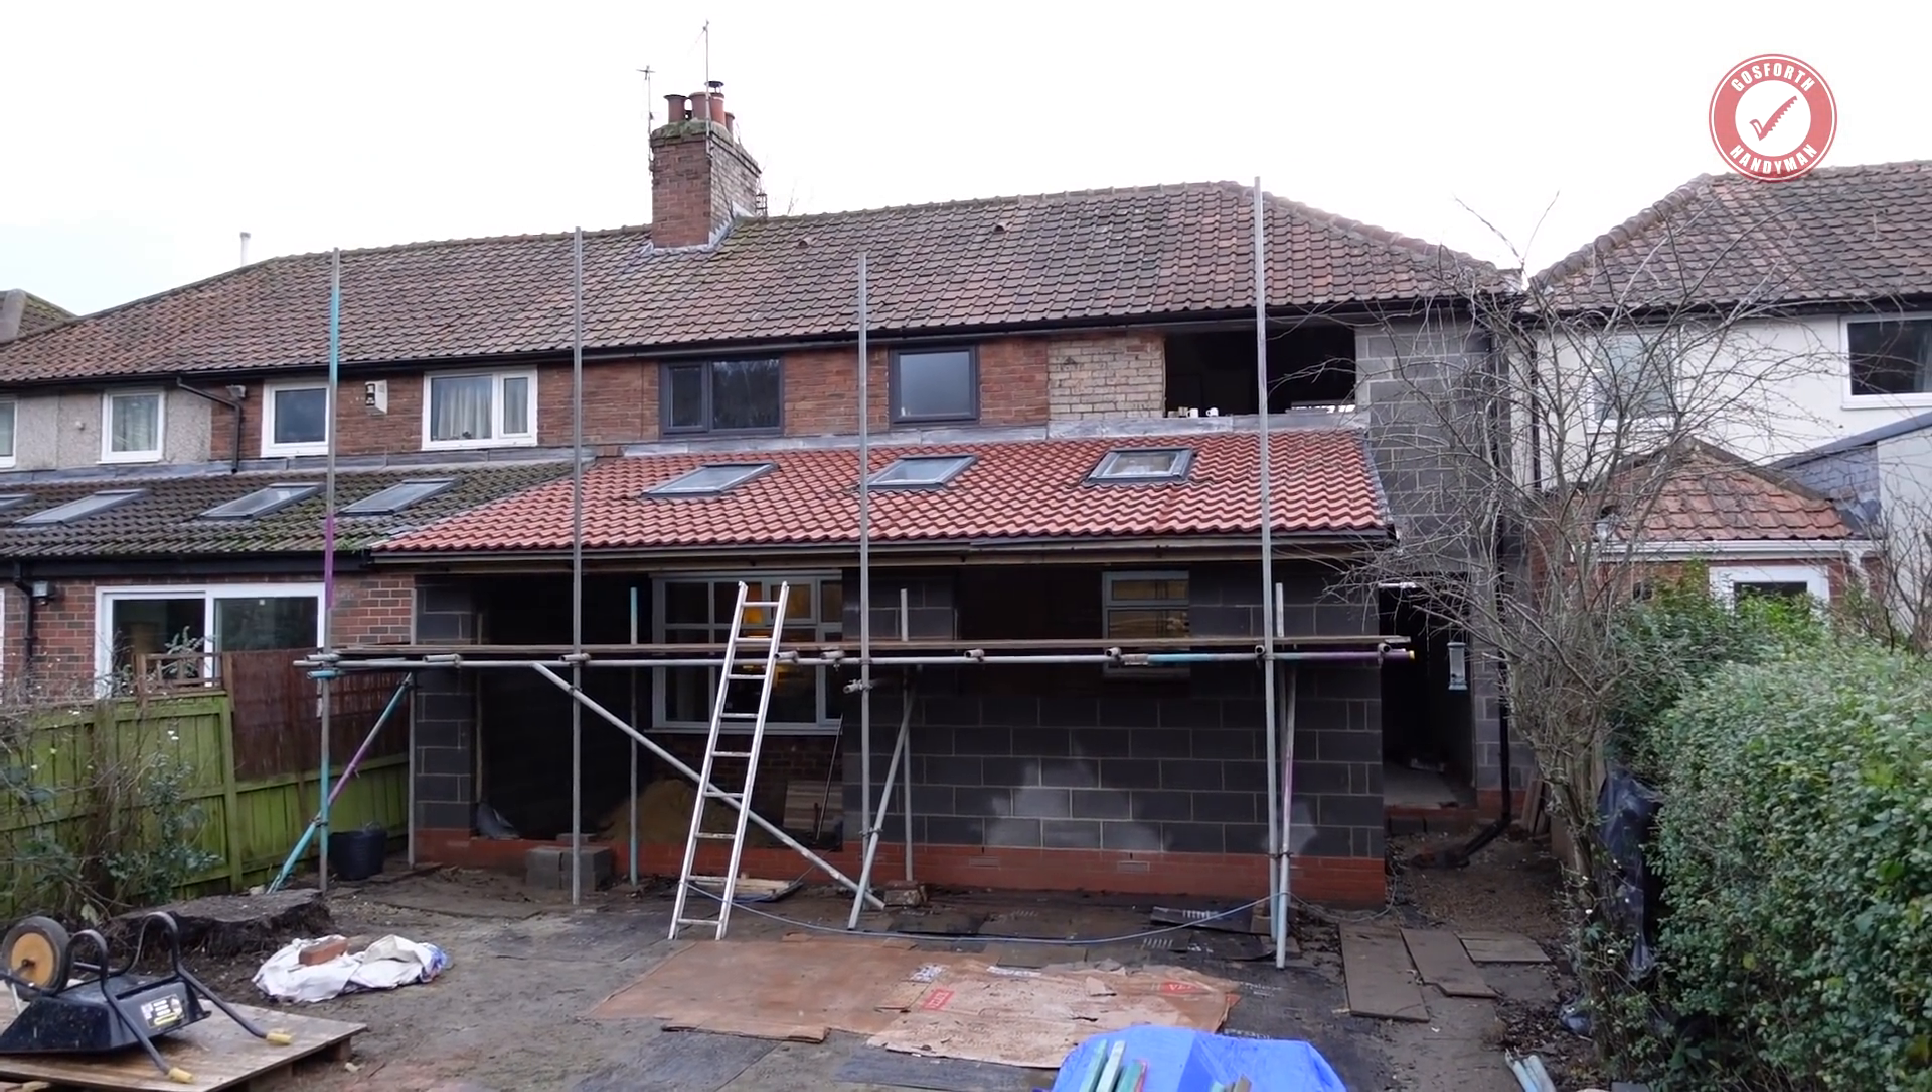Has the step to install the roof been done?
Yes.